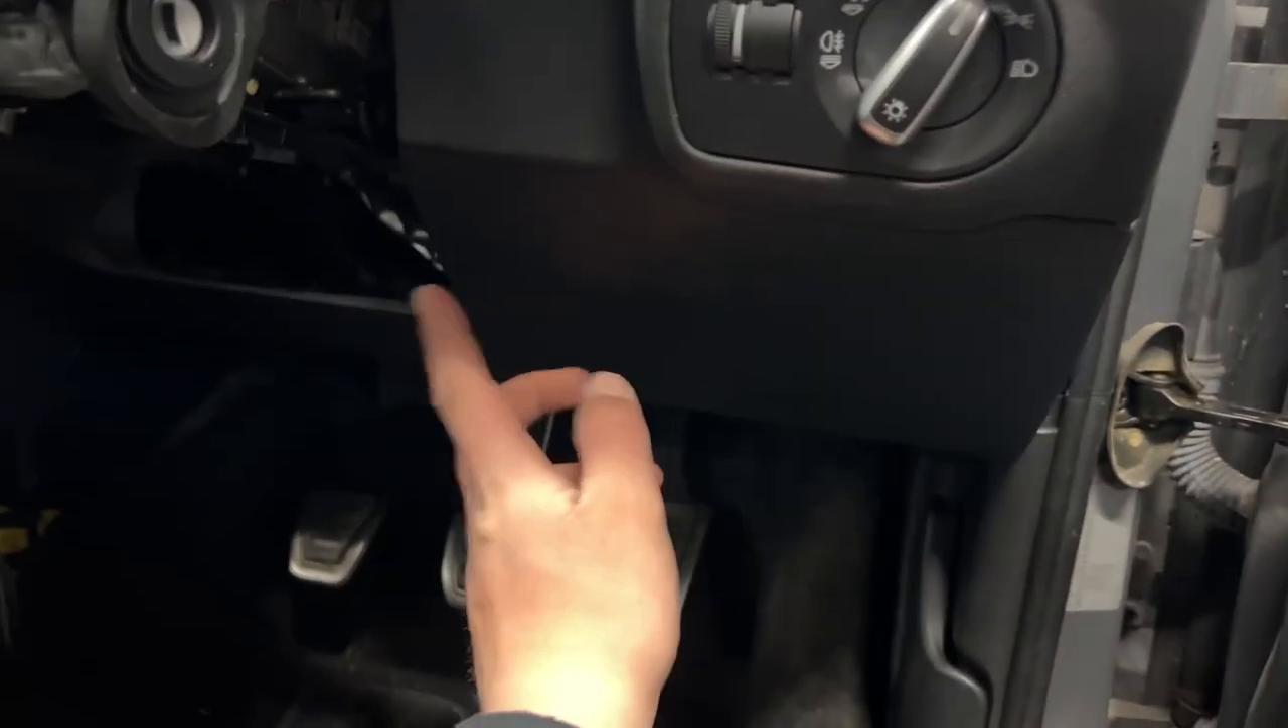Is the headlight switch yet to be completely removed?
Yes.